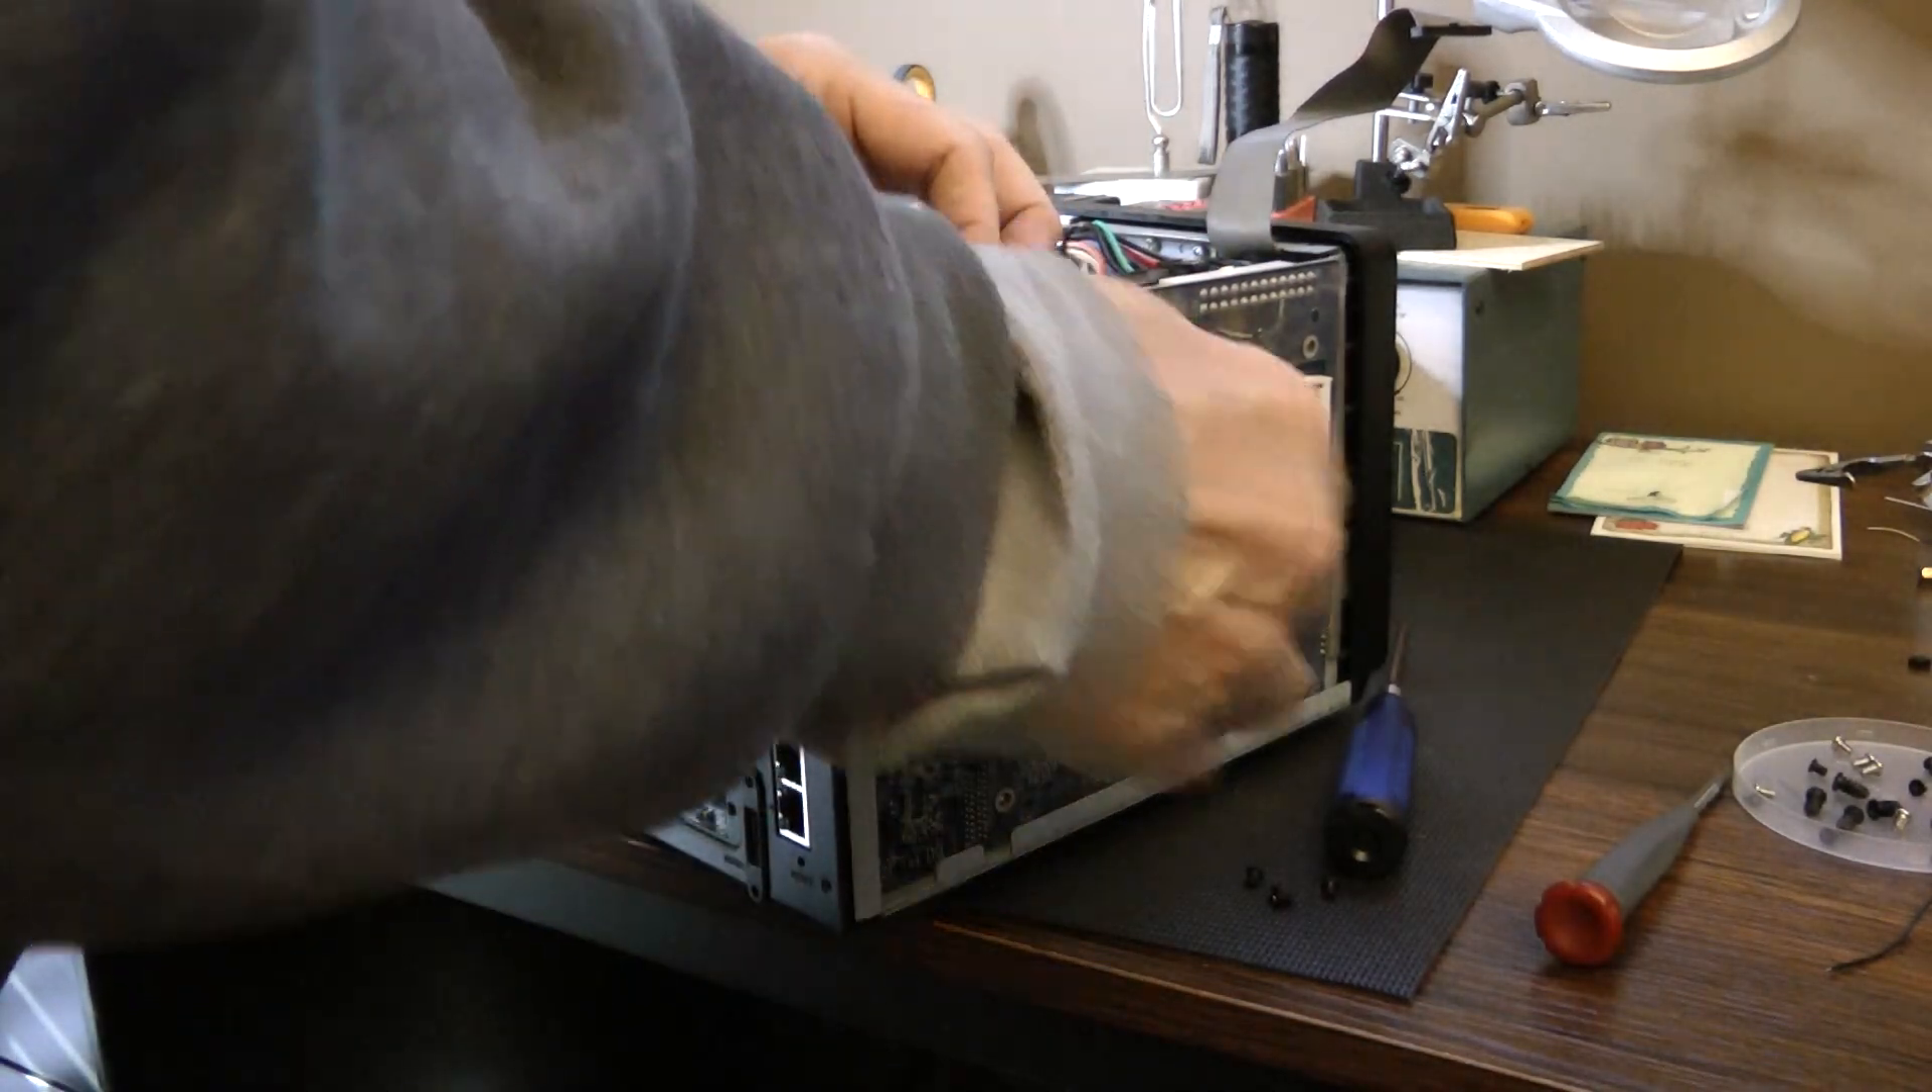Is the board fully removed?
No.